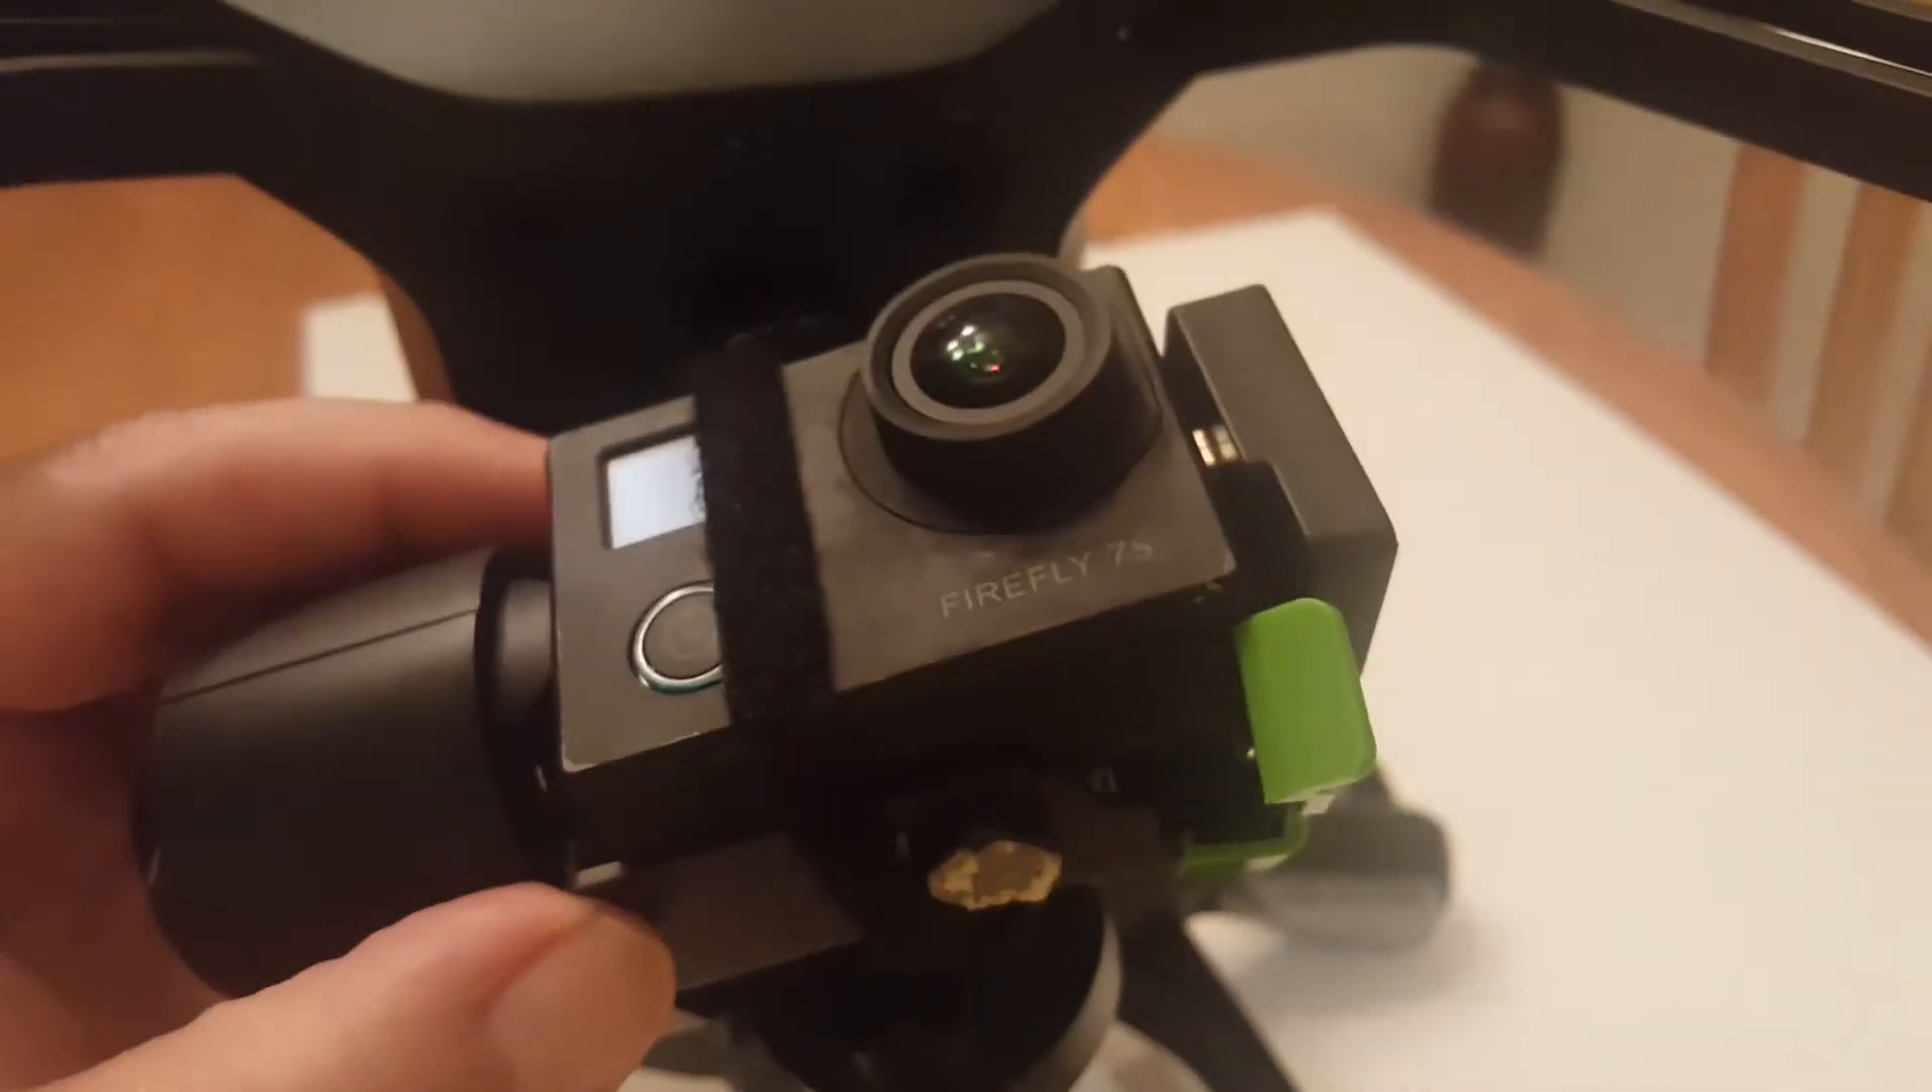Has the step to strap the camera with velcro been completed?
Yes.